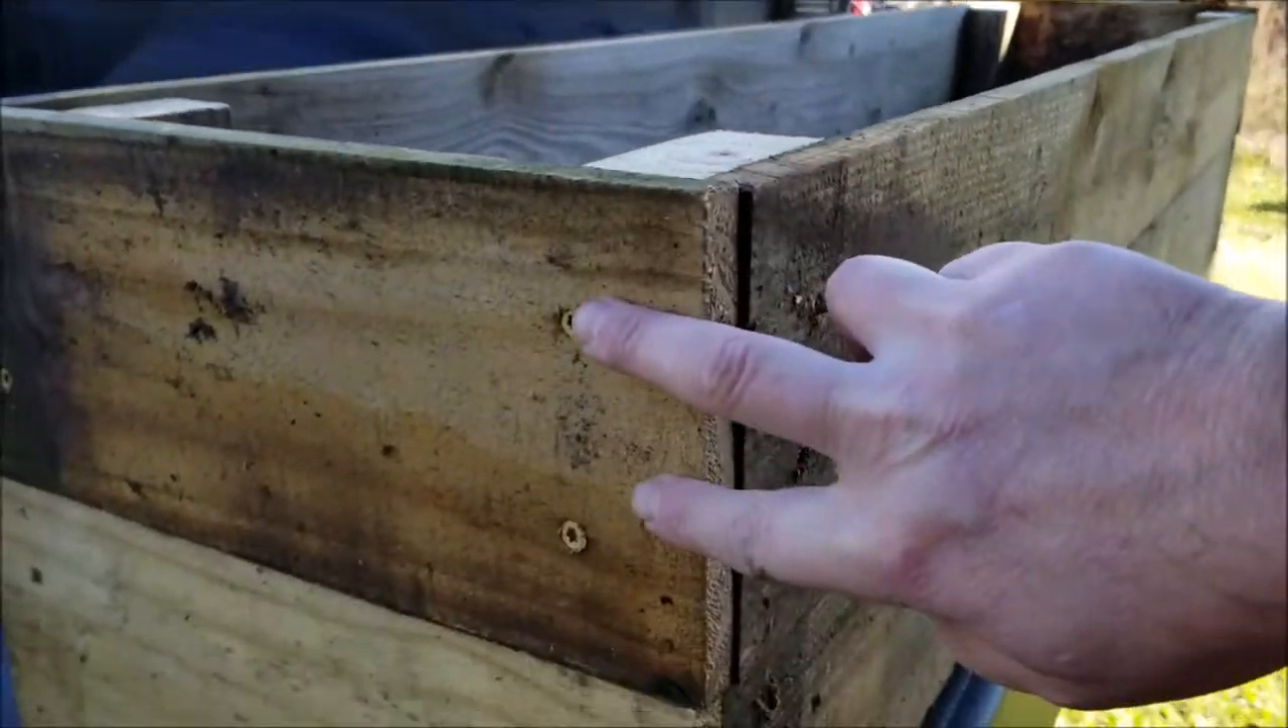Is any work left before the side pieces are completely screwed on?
No.